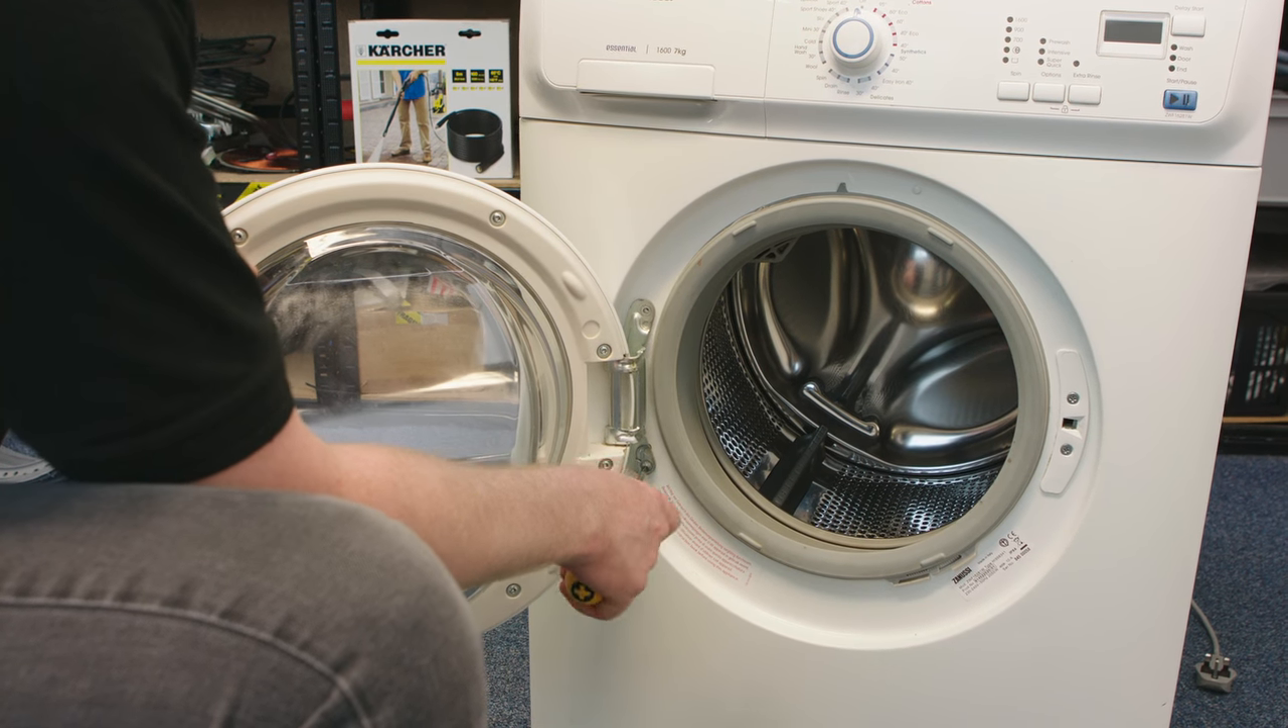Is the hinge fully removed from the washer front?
No.